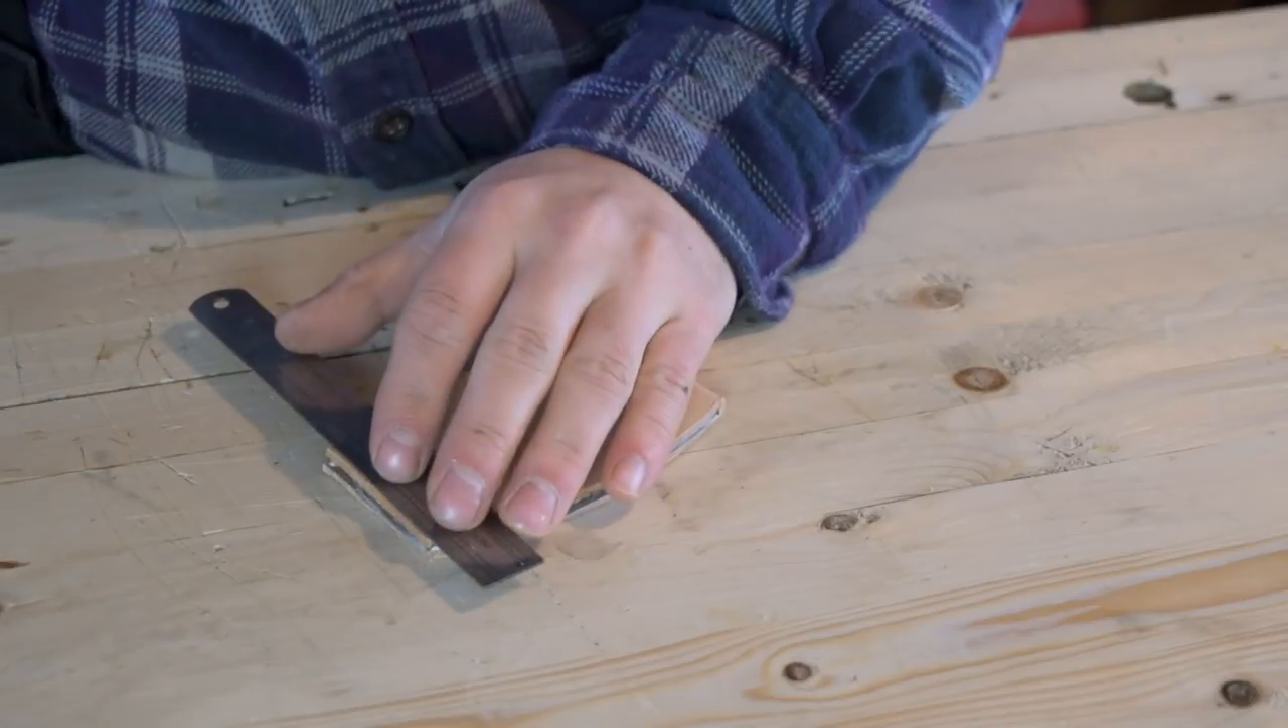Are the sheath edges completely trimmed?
No.